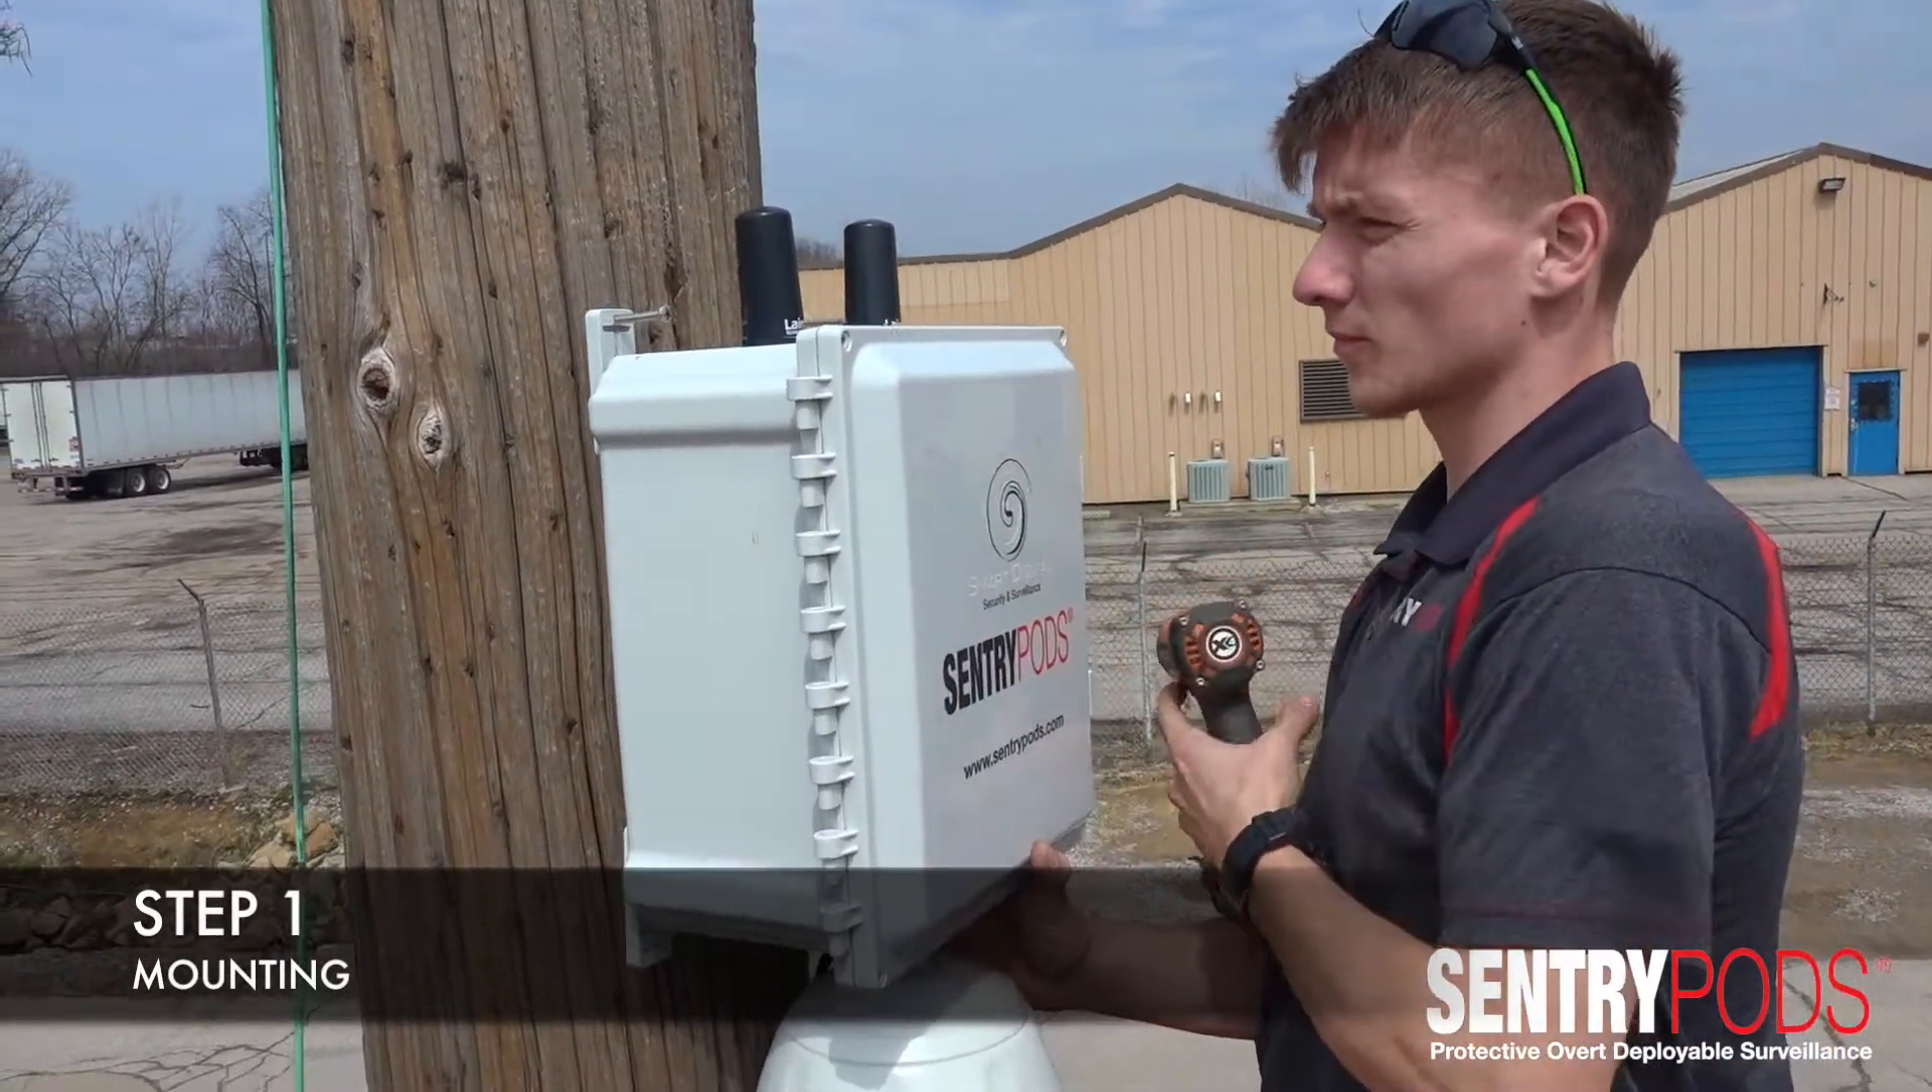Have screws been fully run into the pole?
No.